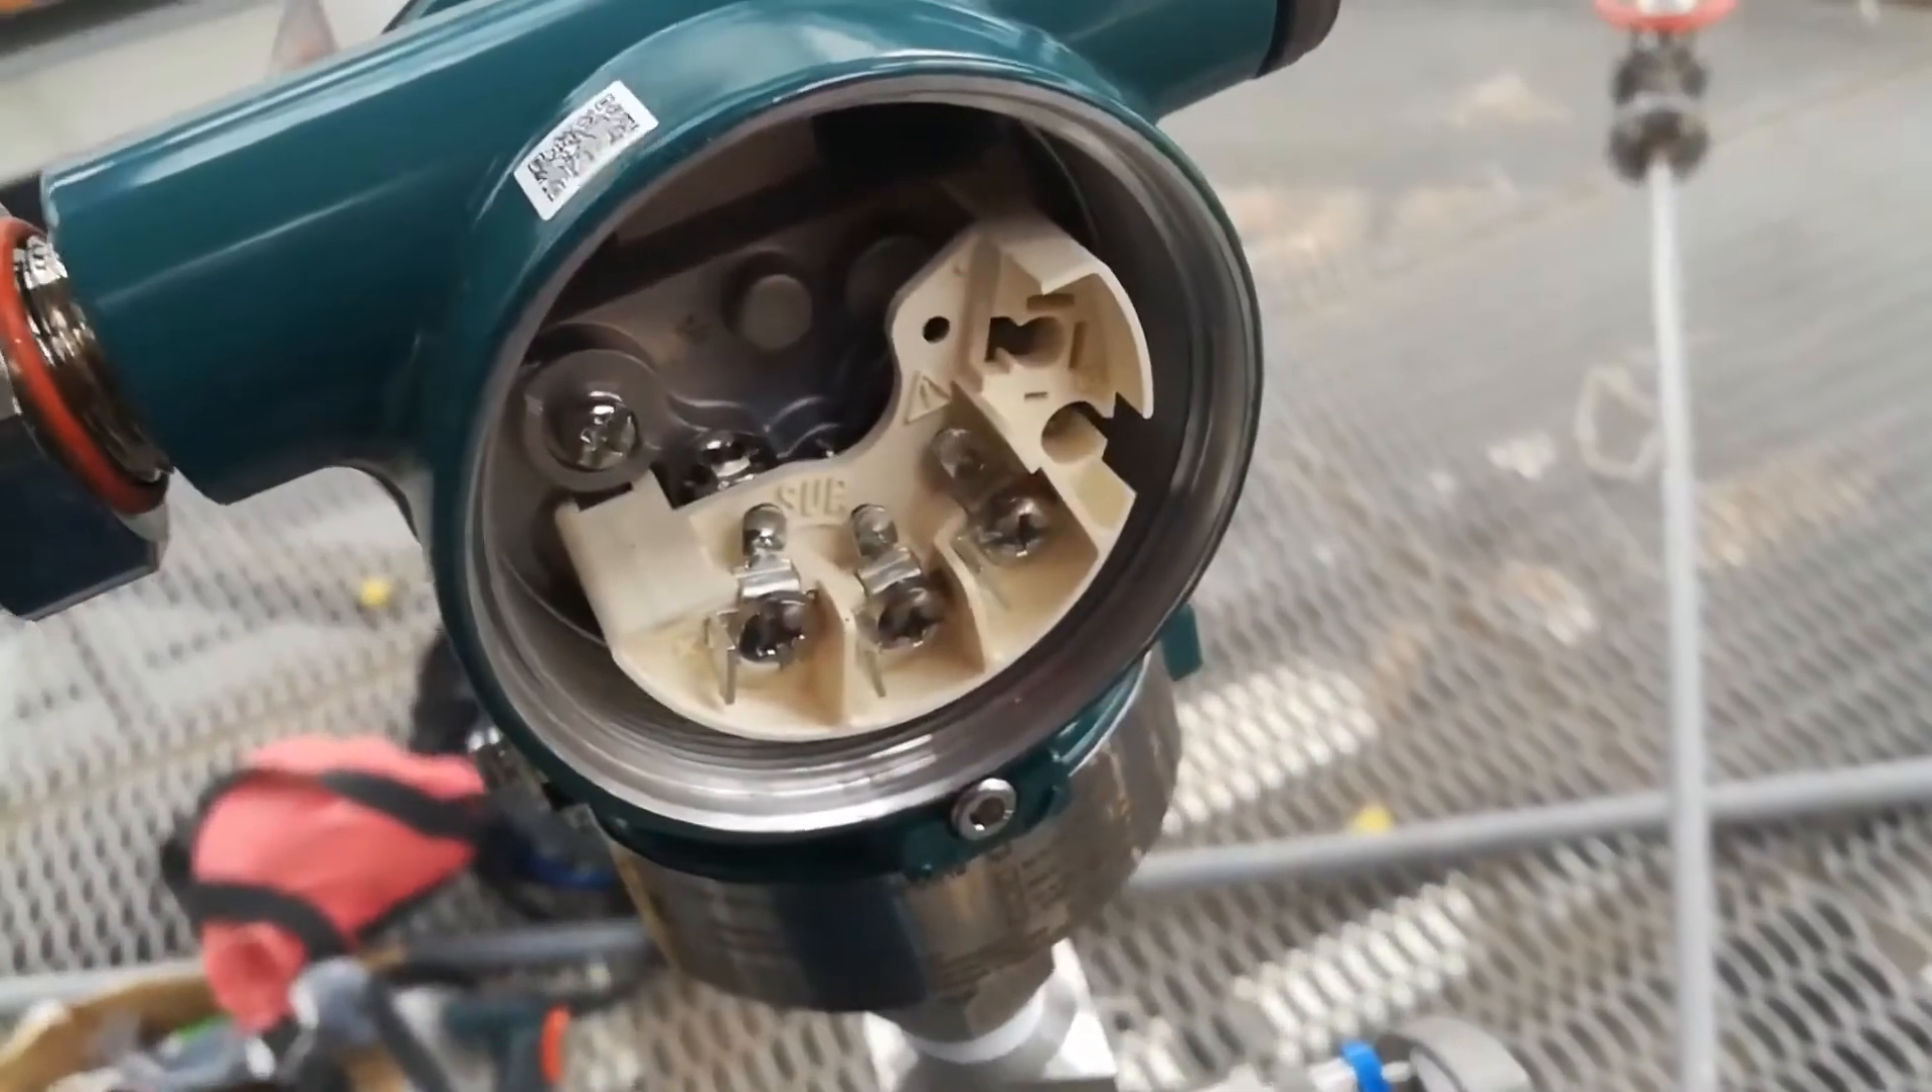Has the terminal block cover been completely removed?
Yes.